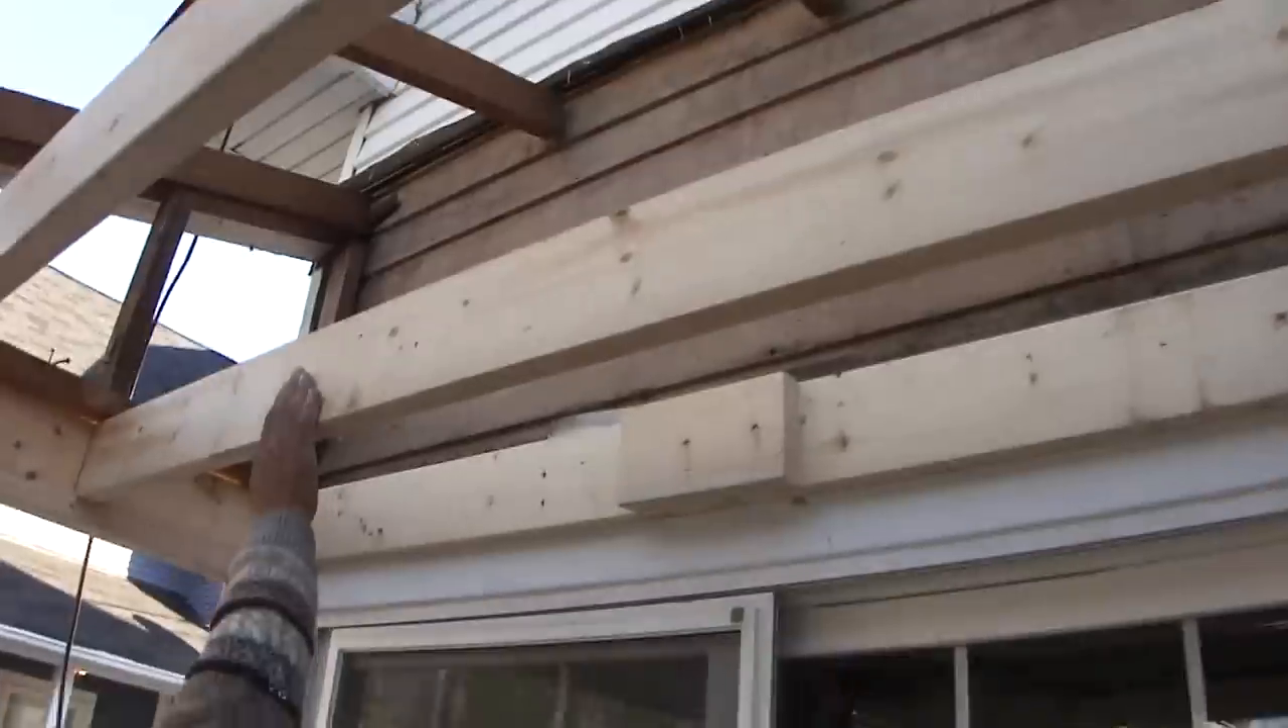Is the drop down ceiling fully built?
No.